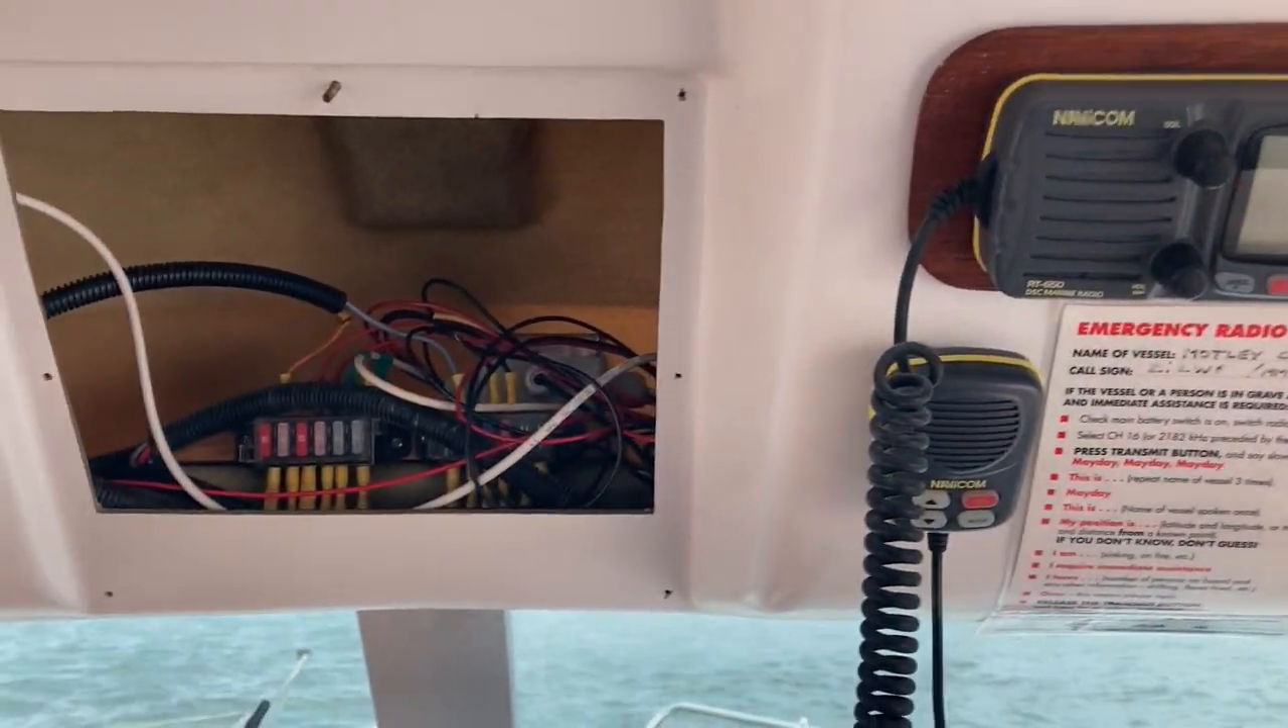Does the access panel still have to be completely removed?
No.